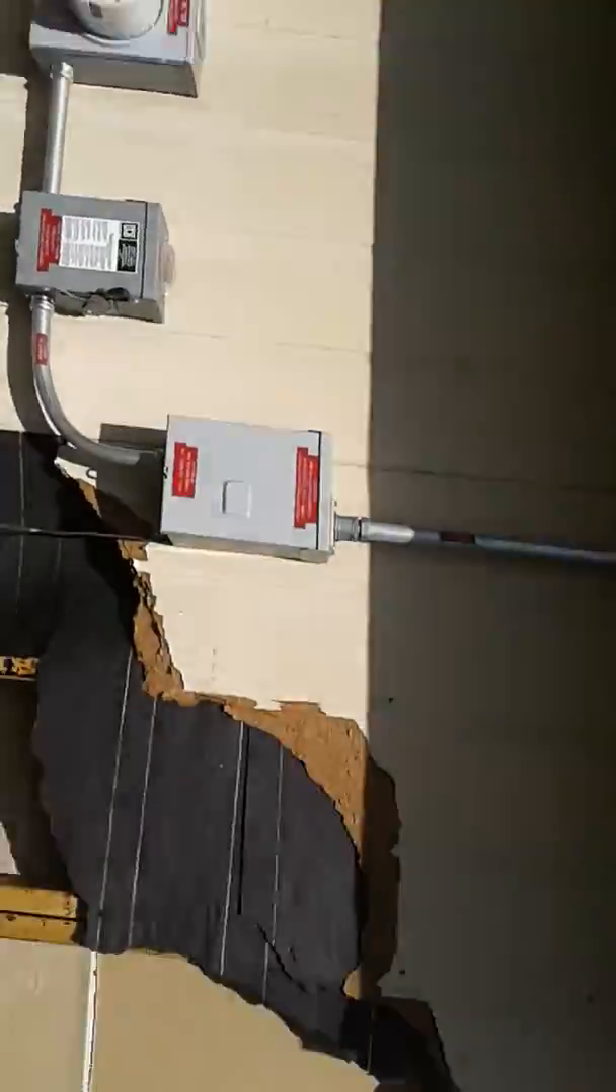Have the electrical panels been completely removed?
No.